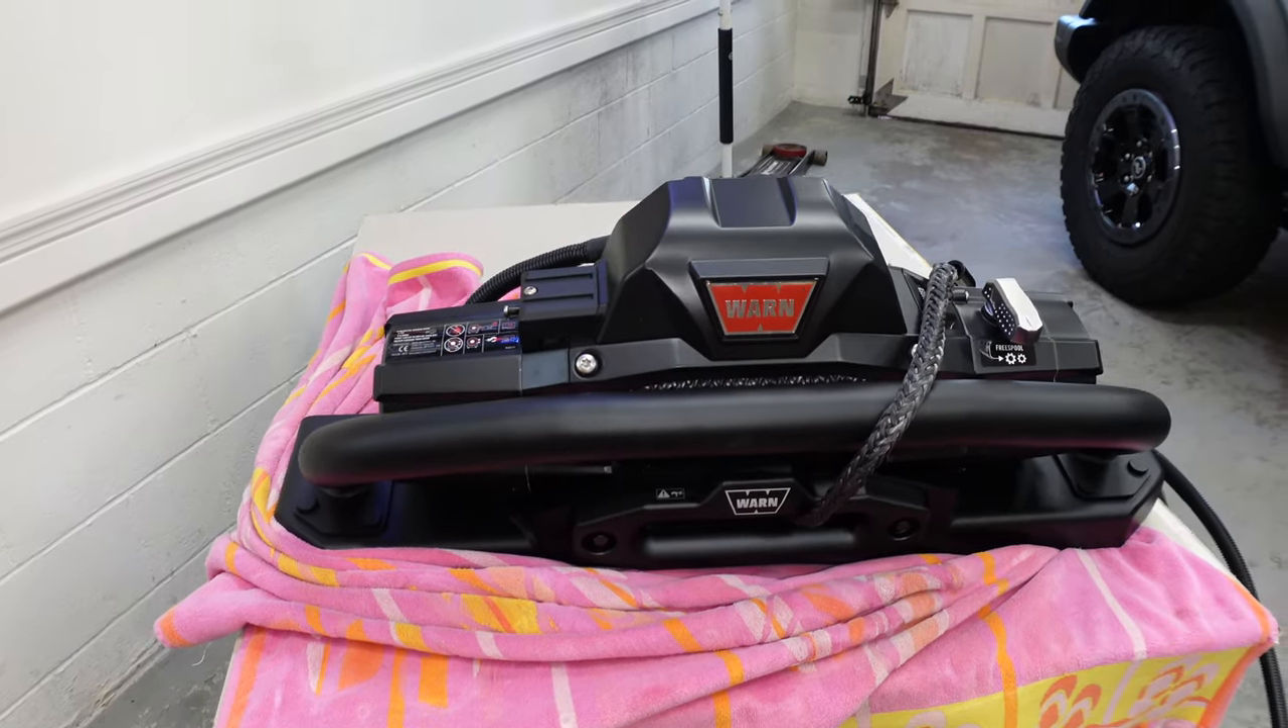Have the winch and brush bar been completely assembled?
Yes.